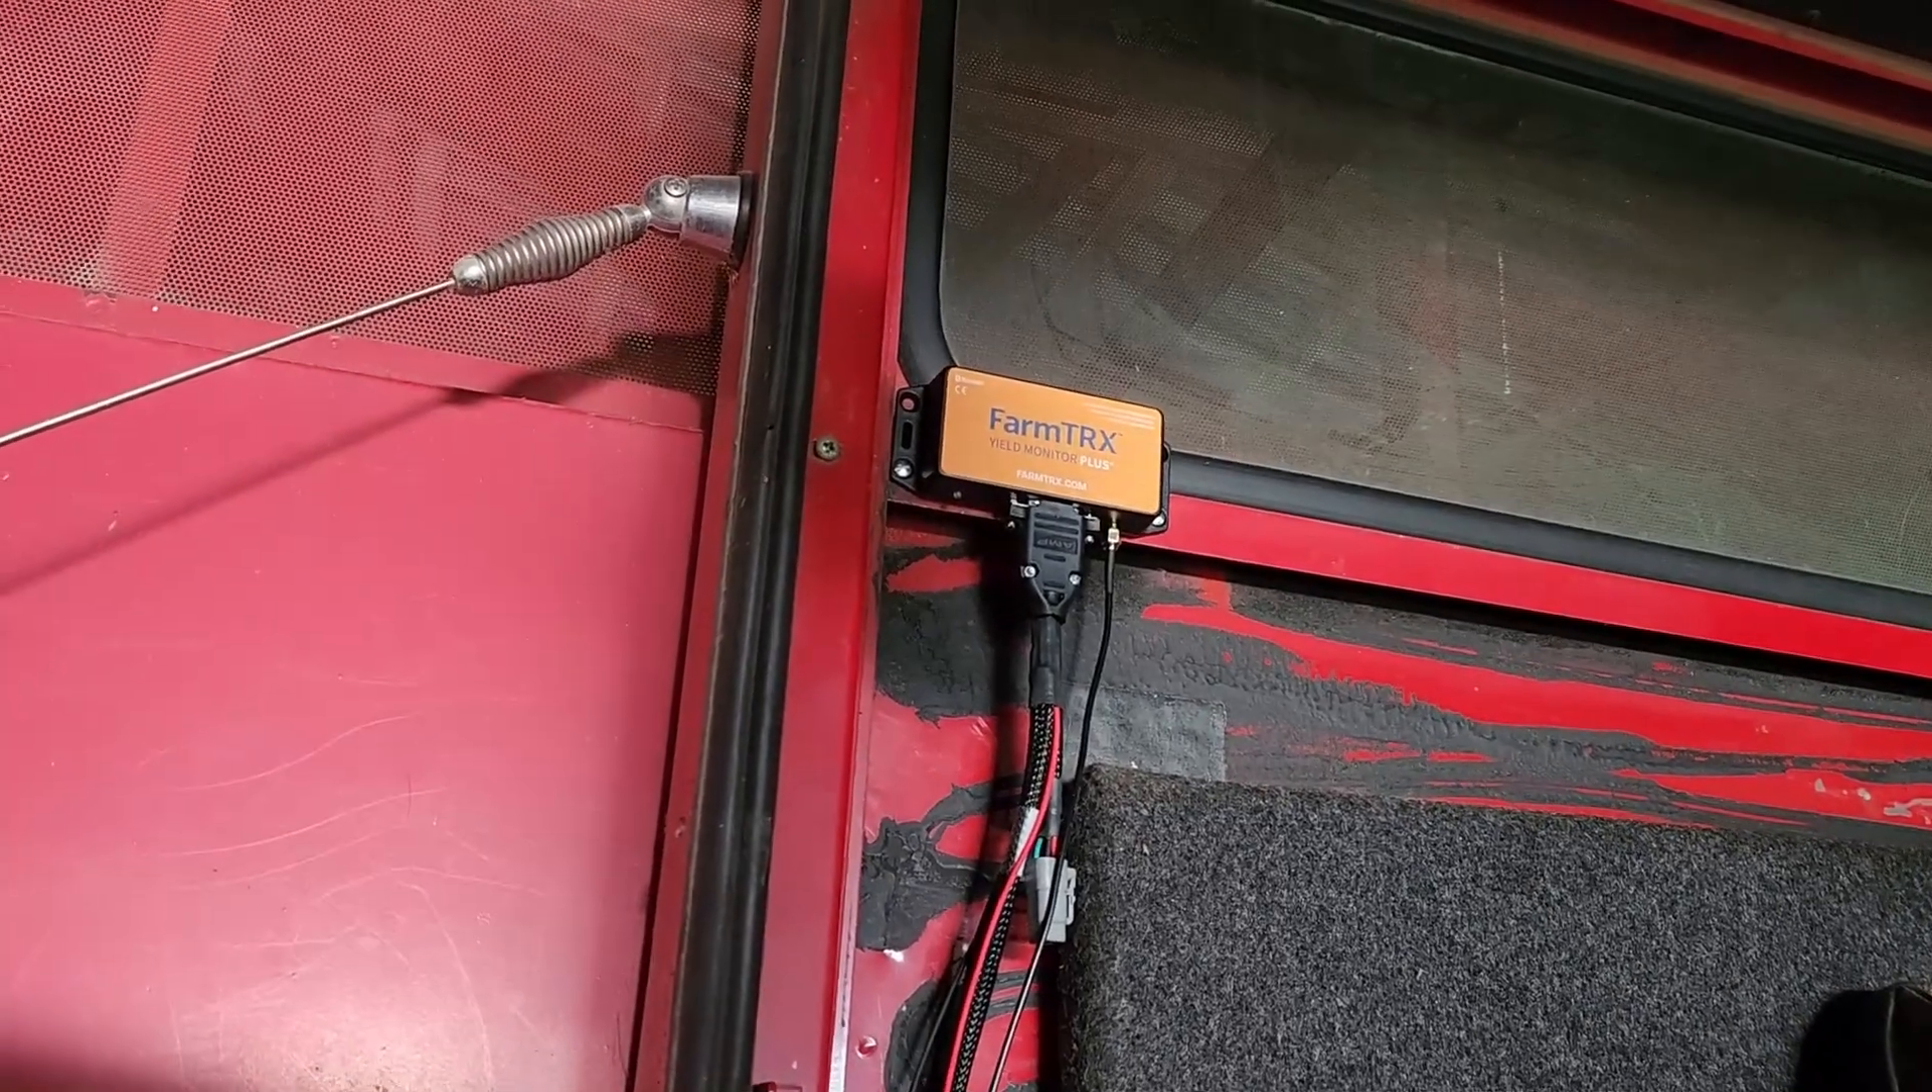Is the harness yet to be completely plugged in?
No.